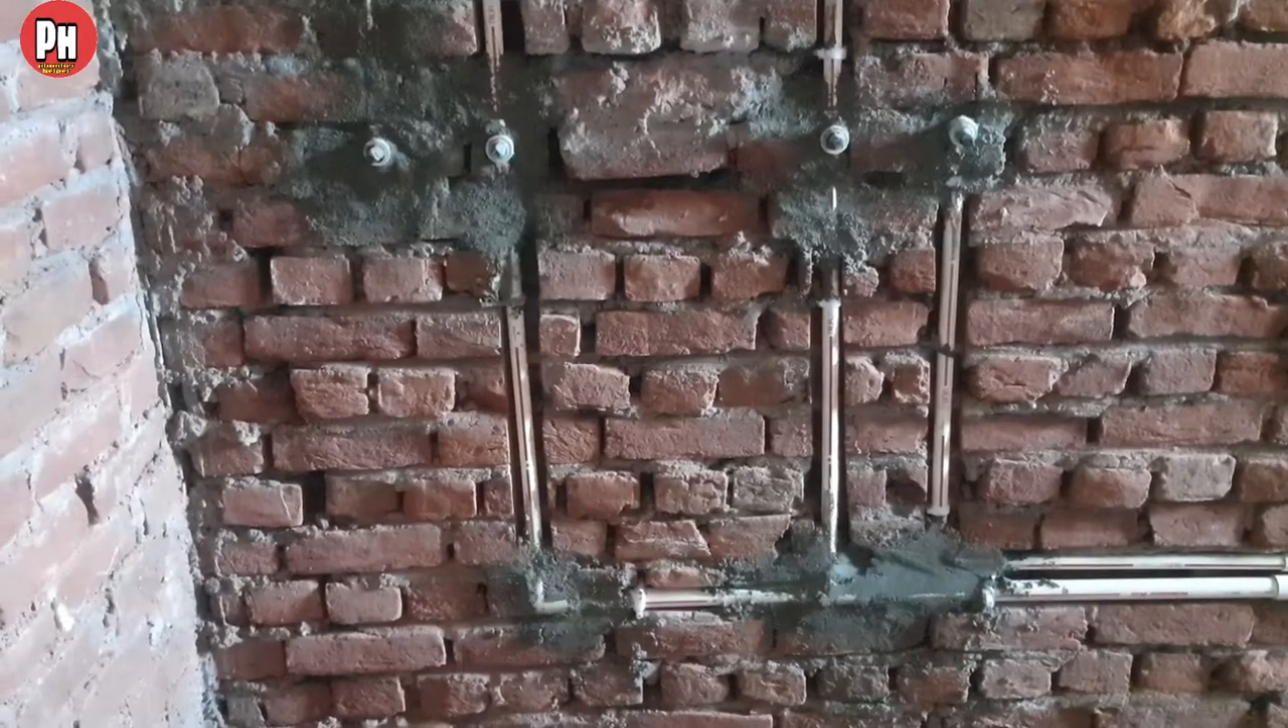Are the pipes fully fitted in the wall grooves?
Yes.